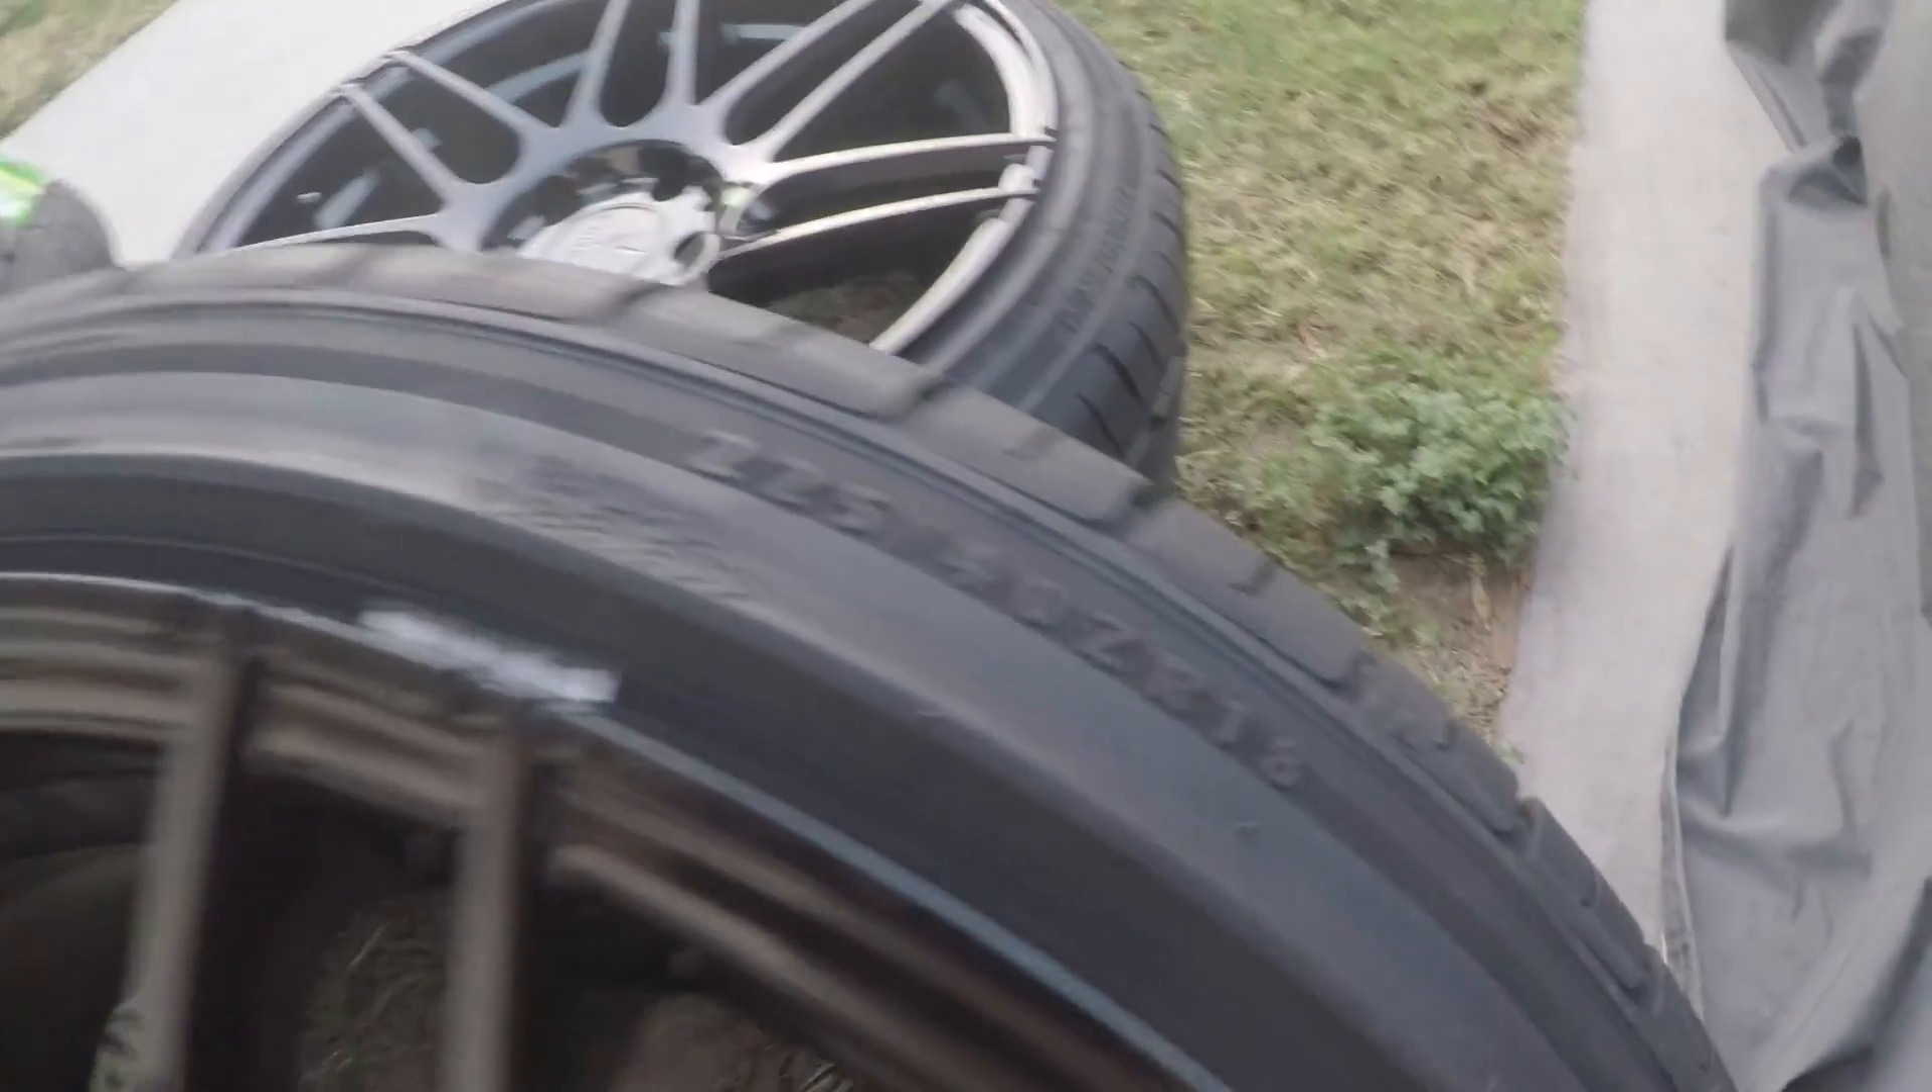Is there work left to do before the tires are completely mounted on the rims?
No.